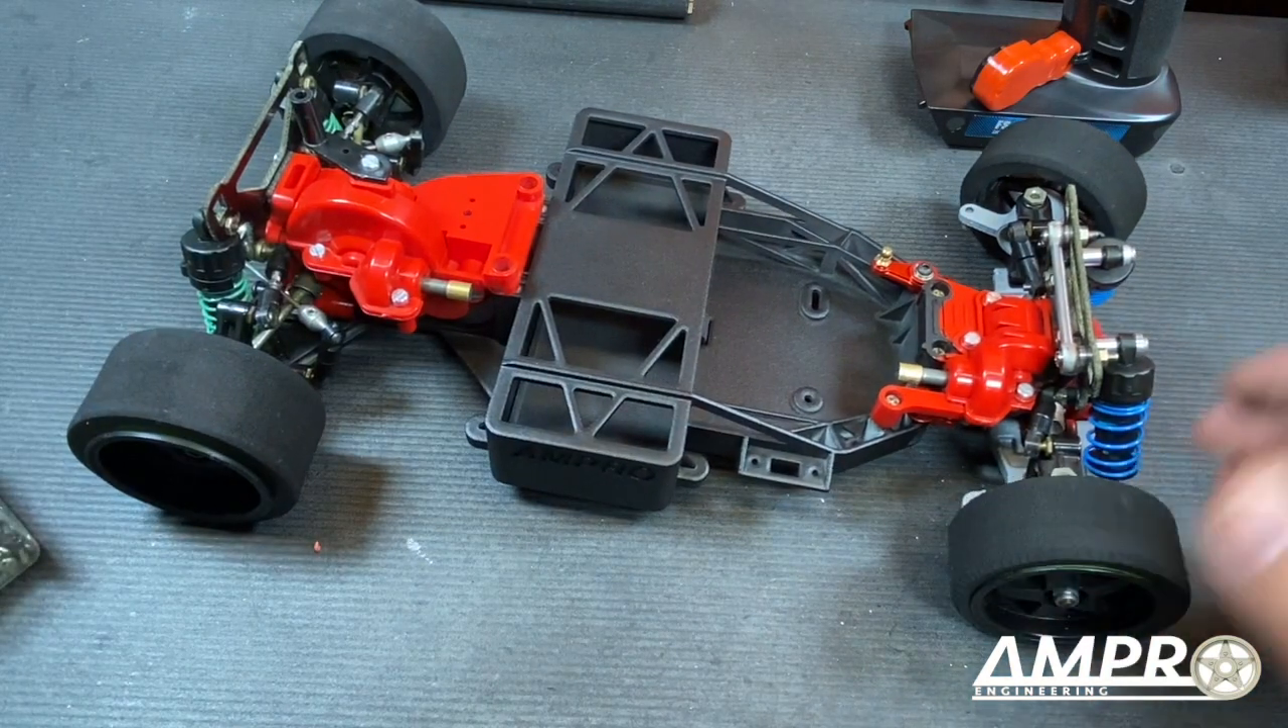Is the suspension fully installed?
Yes.